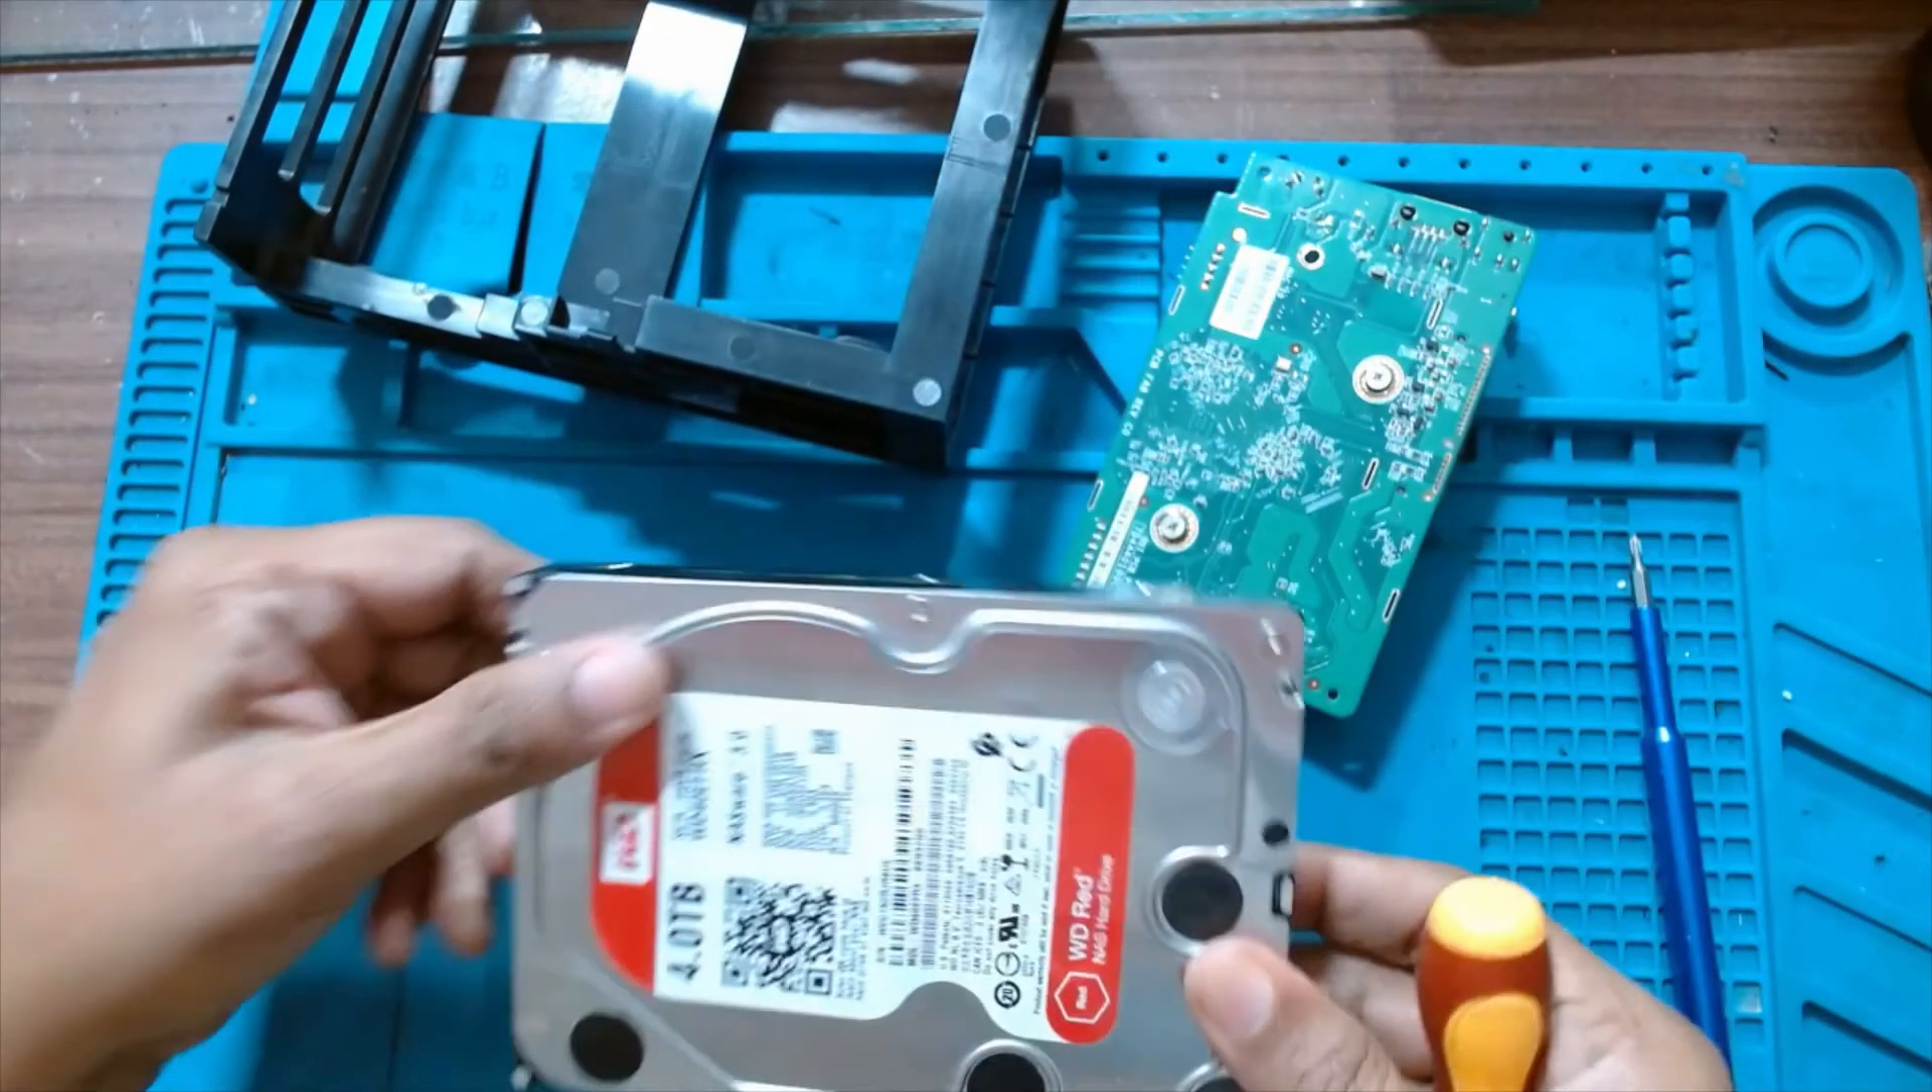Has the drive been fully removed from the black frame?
Yes.